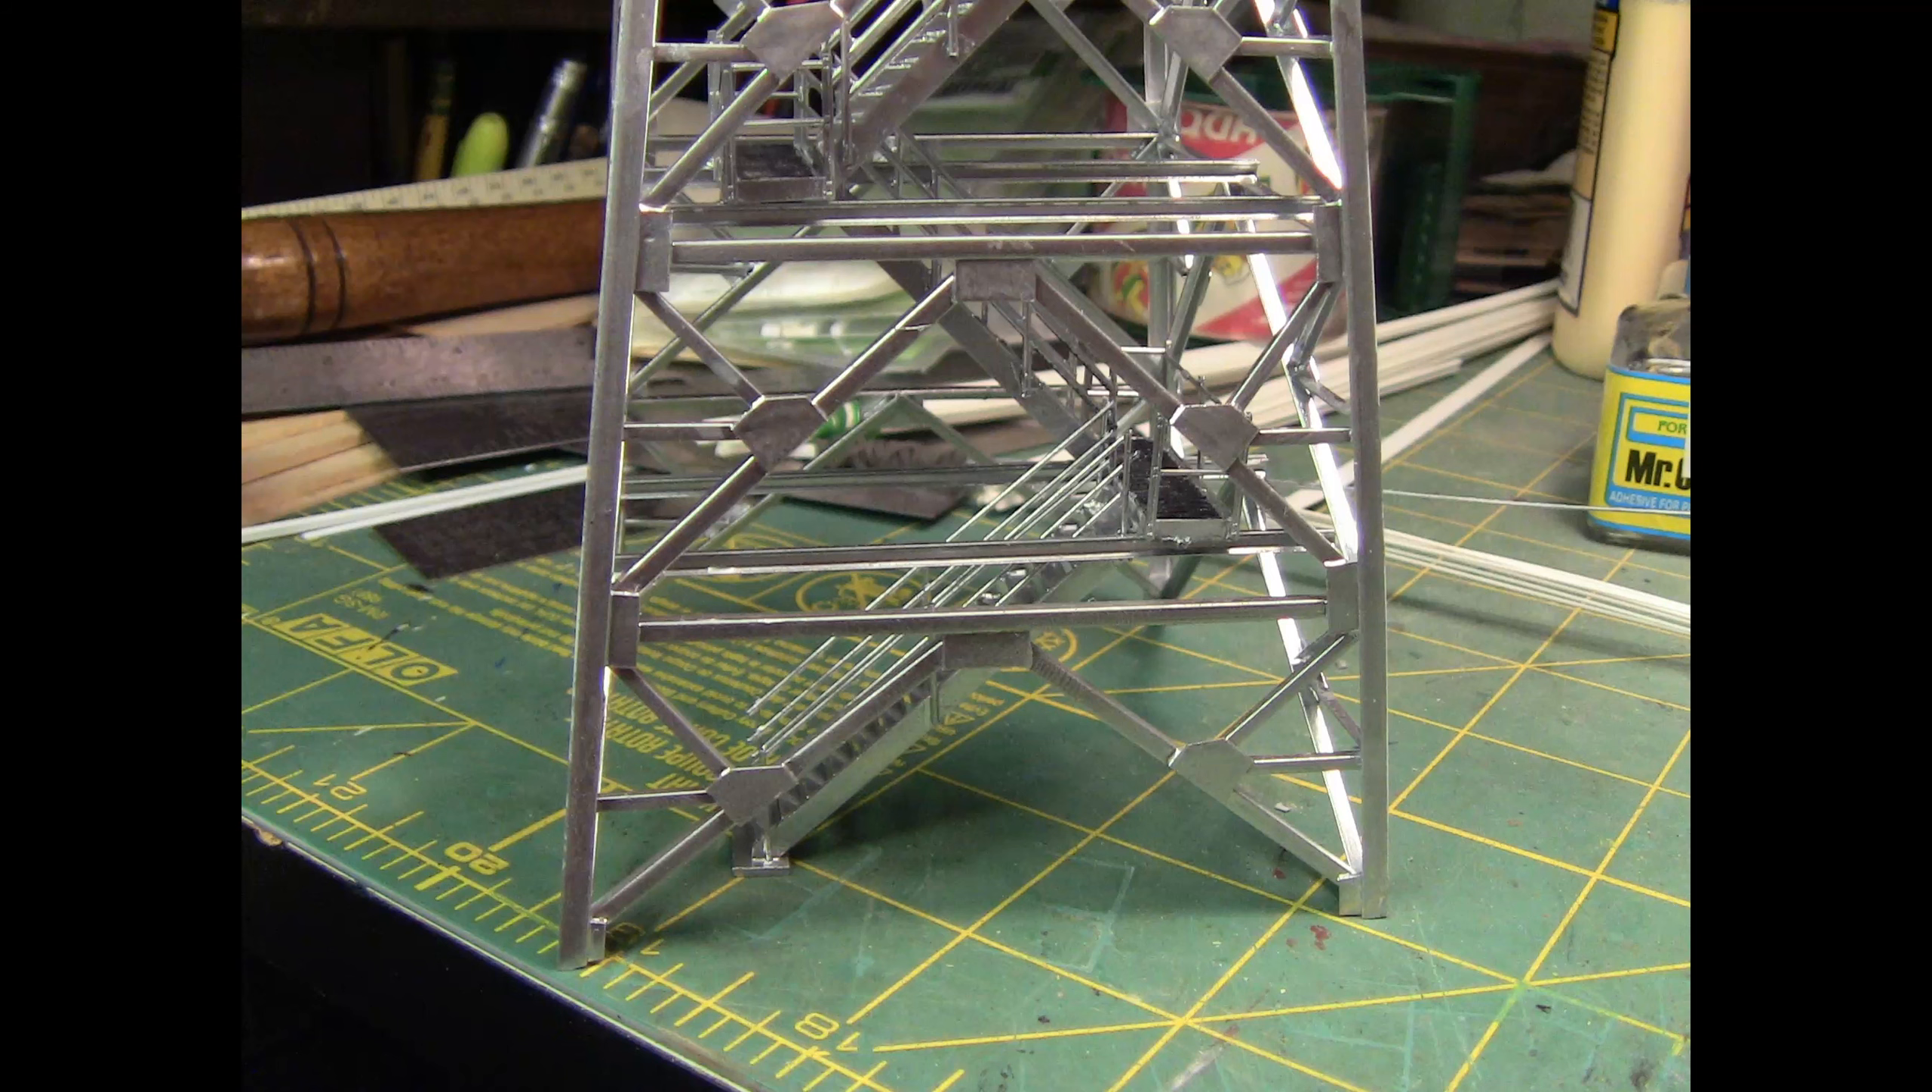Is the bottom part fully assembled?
Yes.